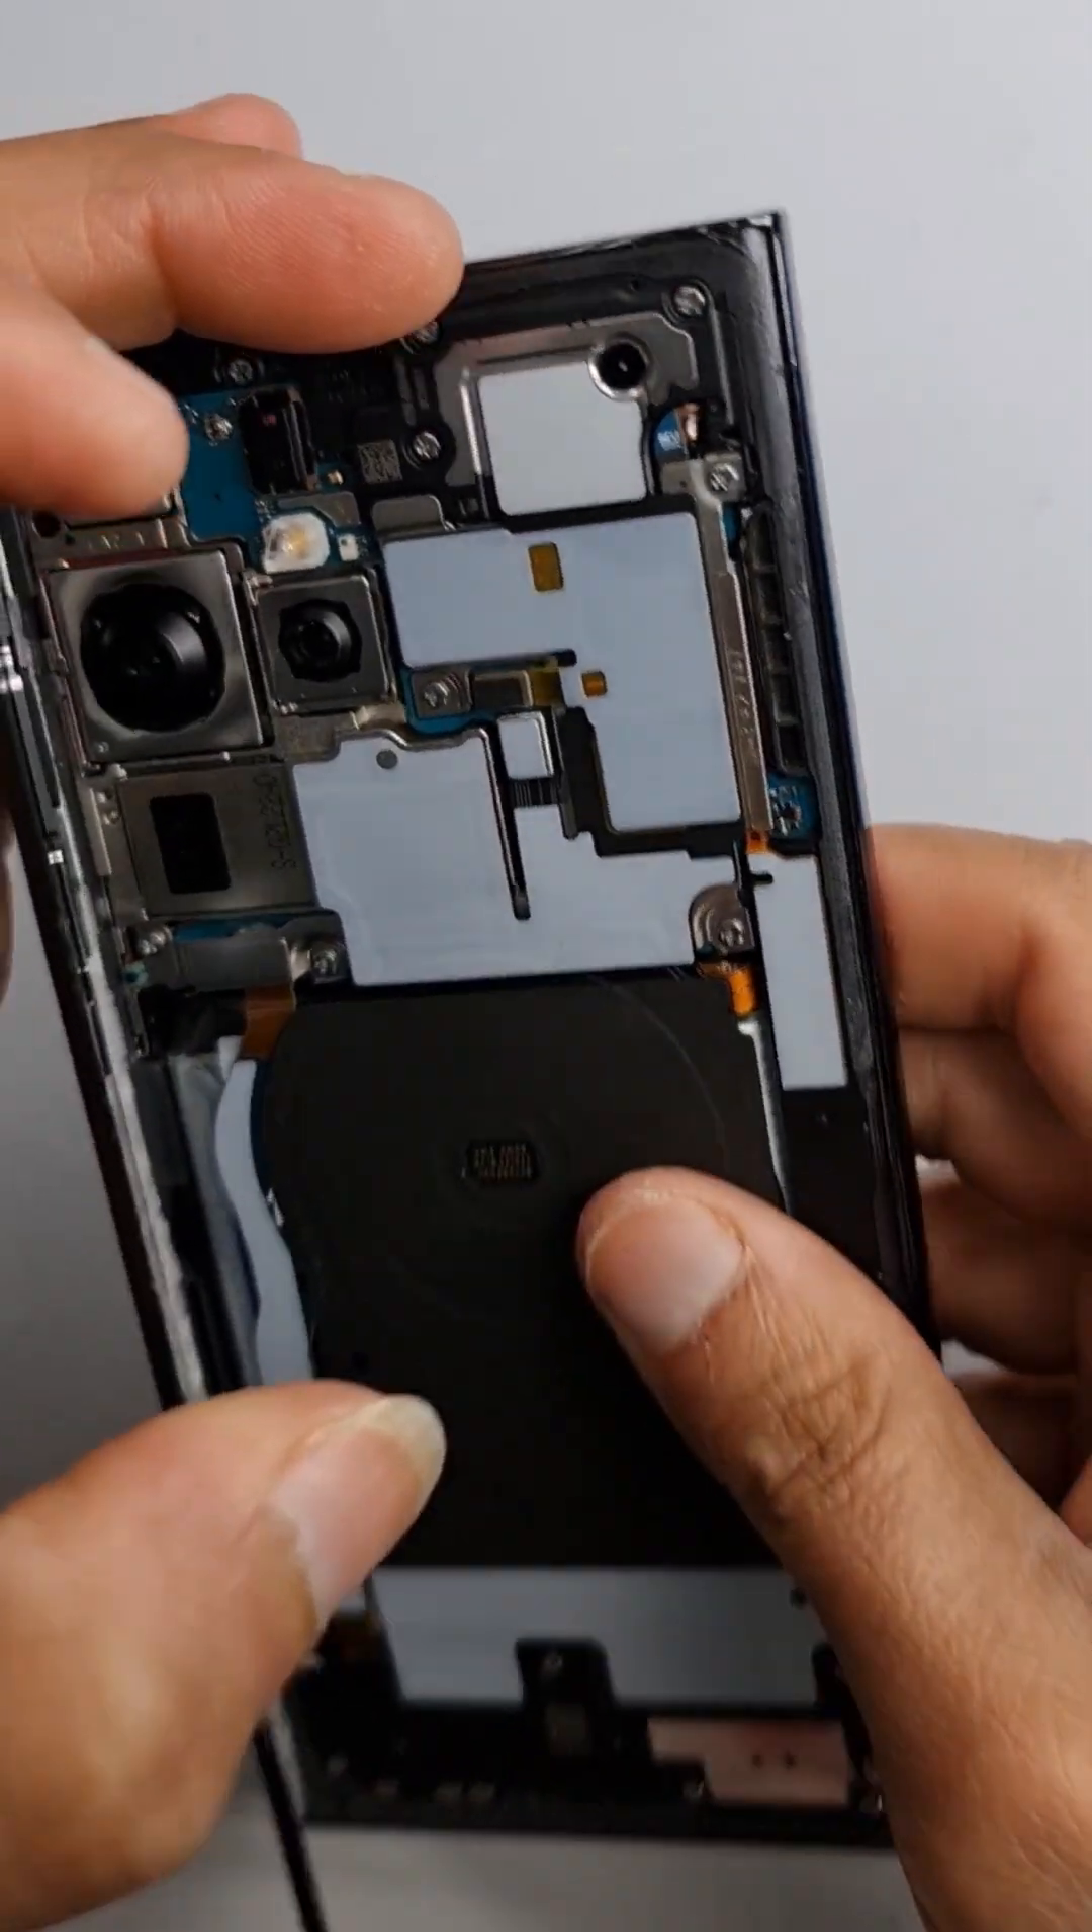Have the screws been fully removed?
No.